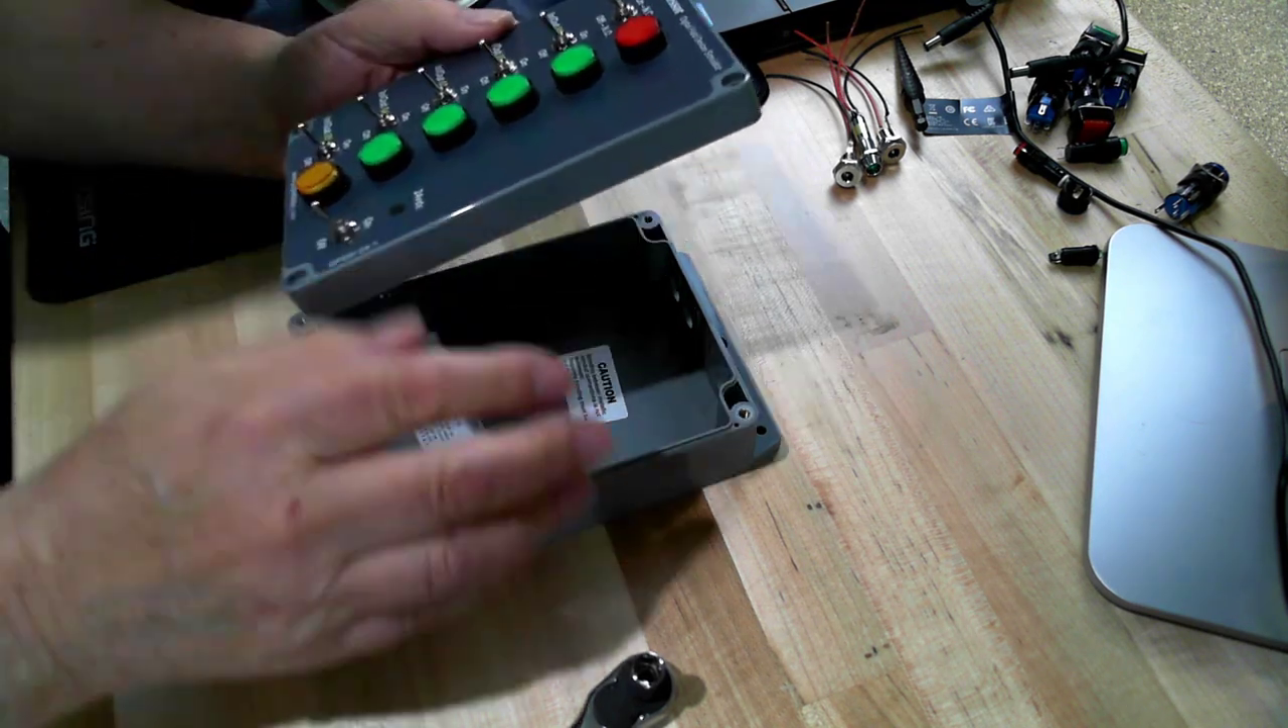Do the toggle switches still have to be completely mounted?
No.